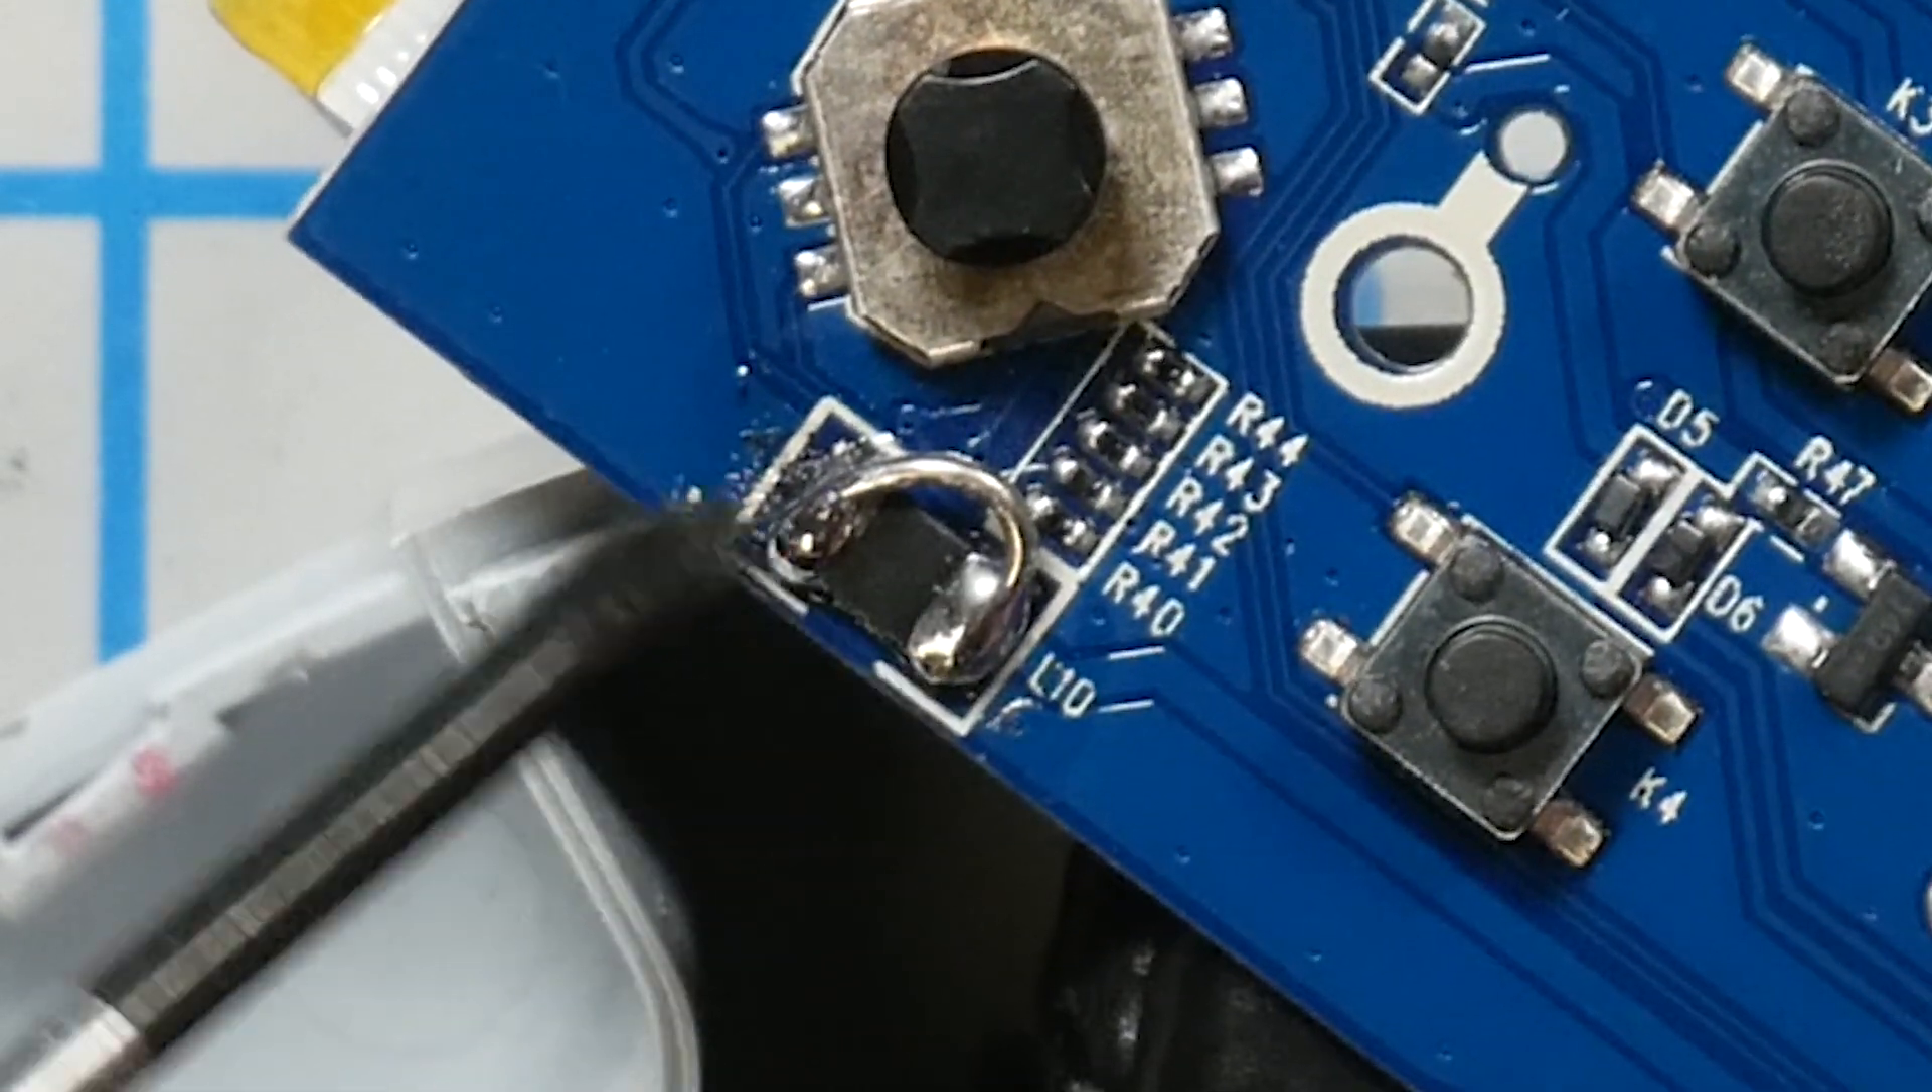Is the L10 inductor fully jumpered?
Yes.